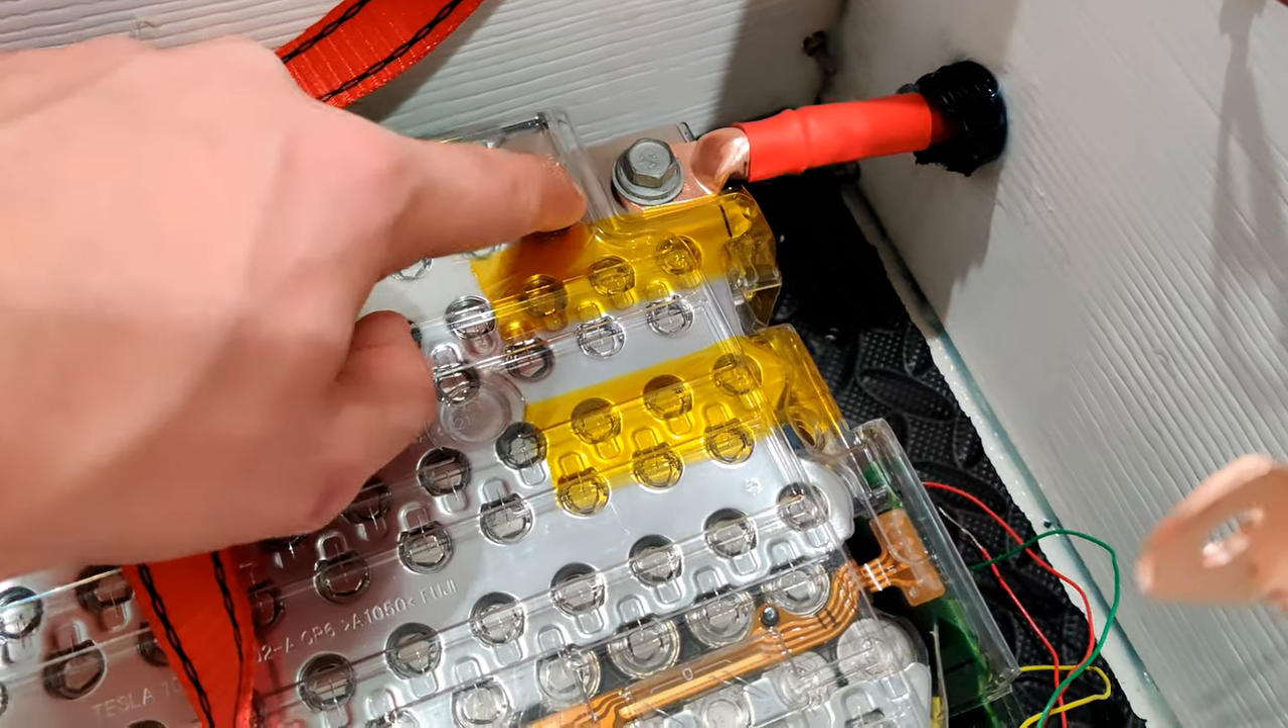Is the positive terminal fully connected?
Yes.